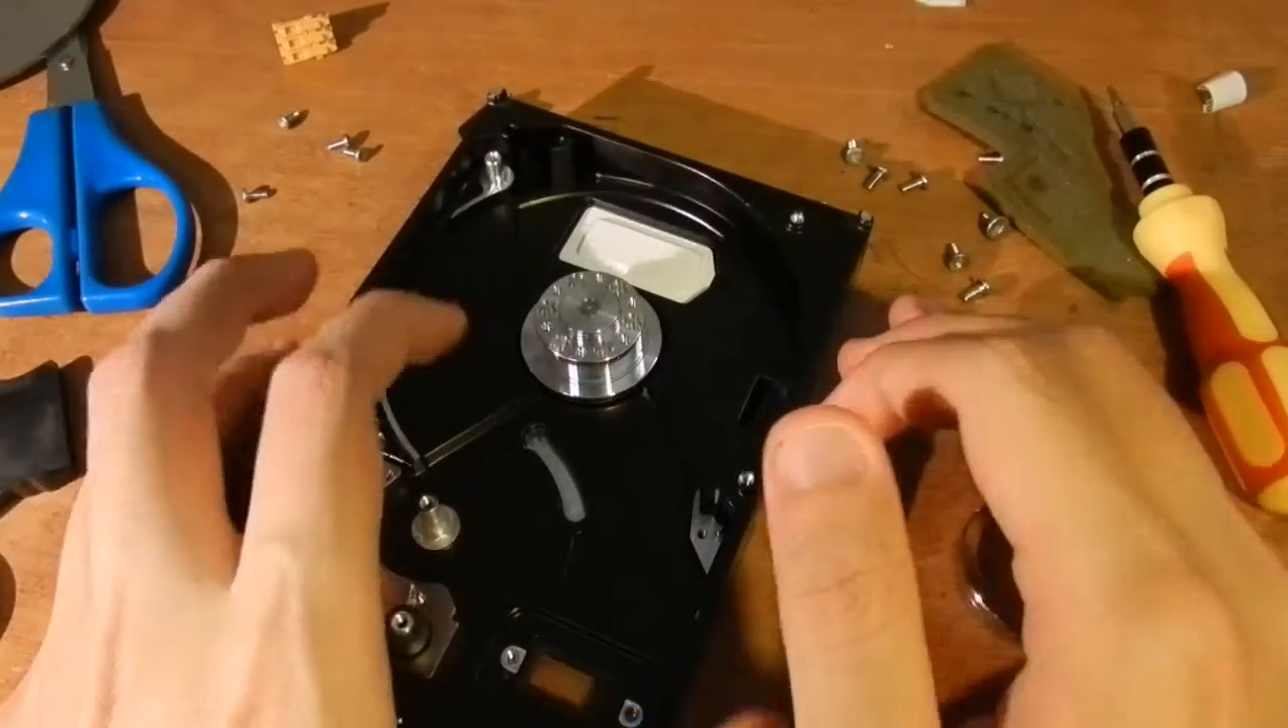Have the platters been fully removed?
Yes.